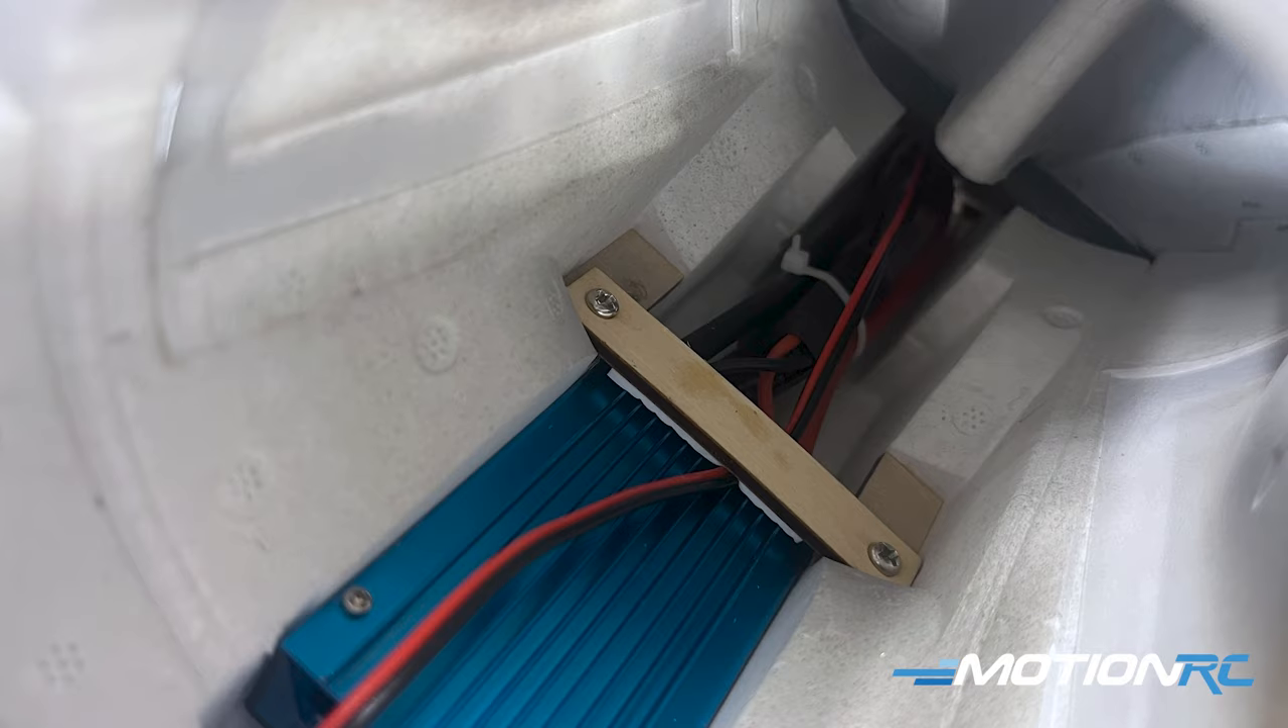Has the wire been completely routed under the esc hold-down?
Yes.